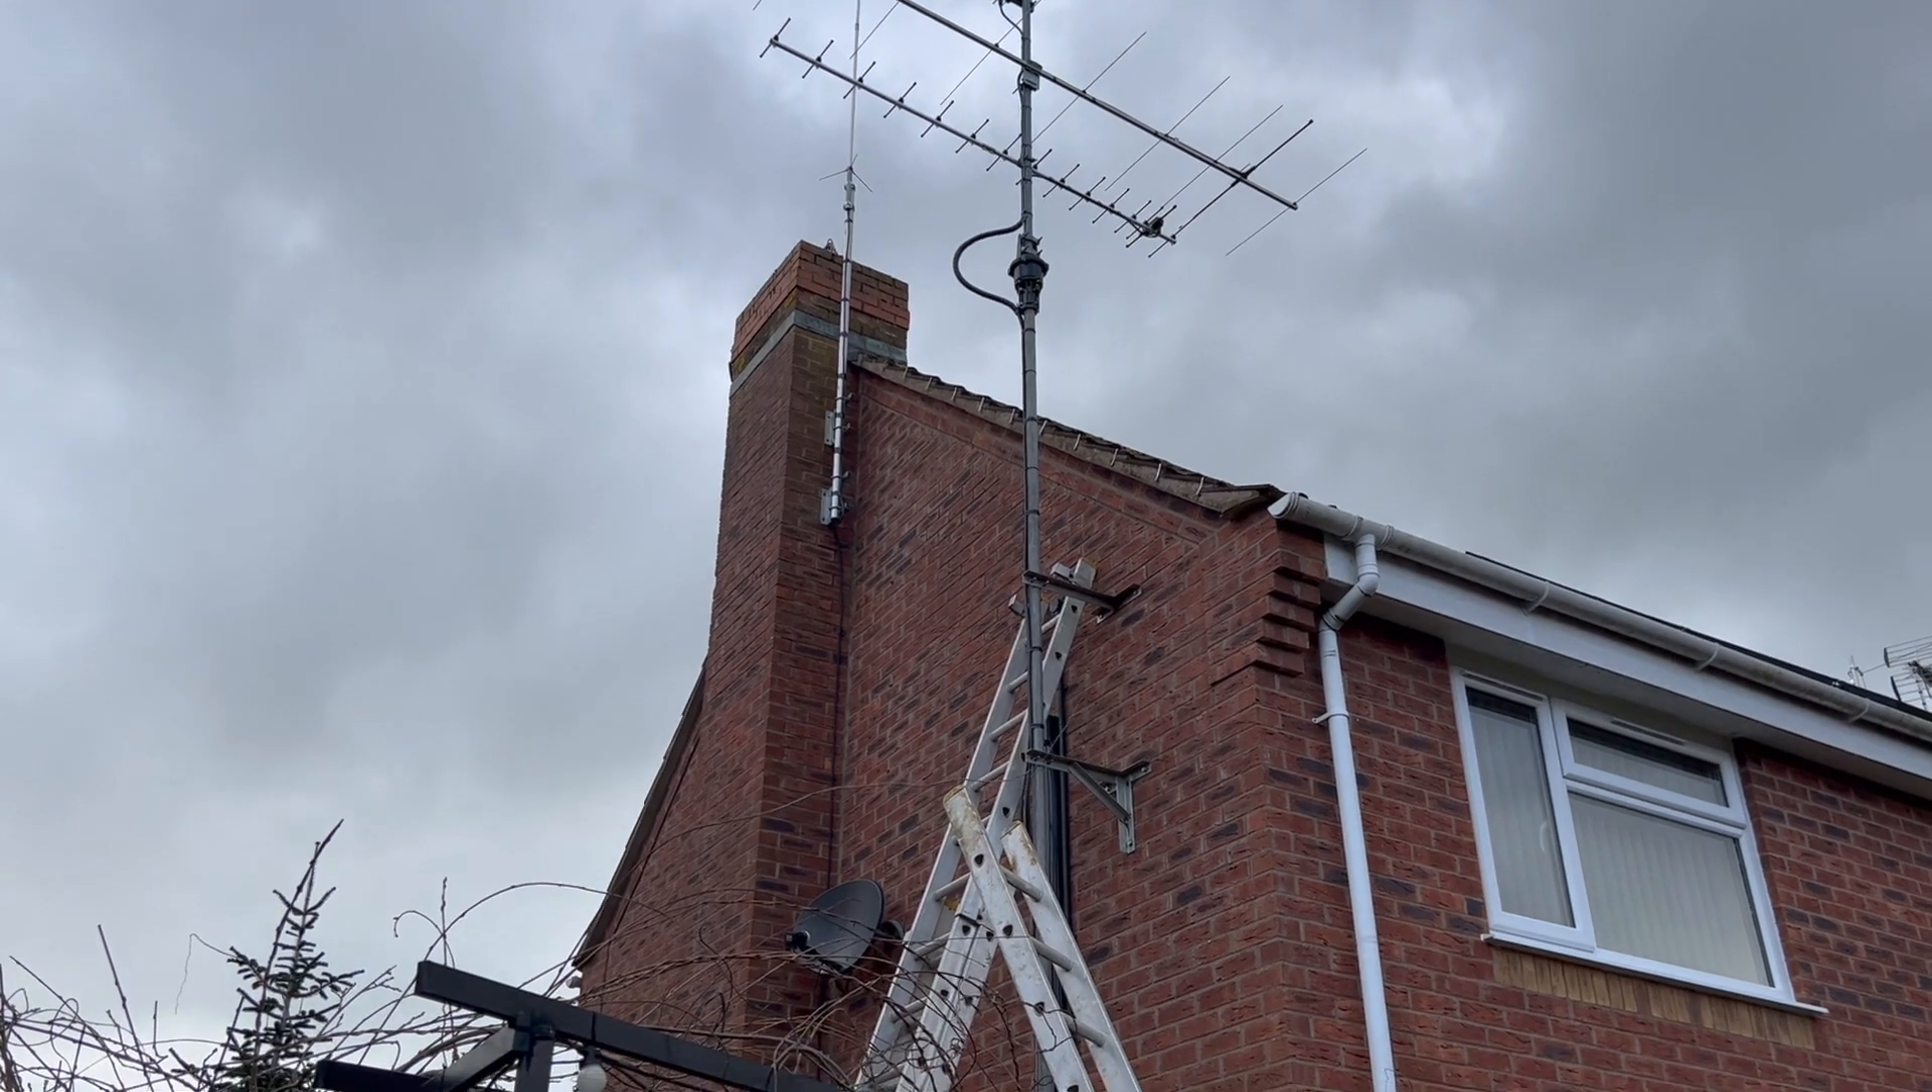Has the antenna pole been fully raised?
Yes.